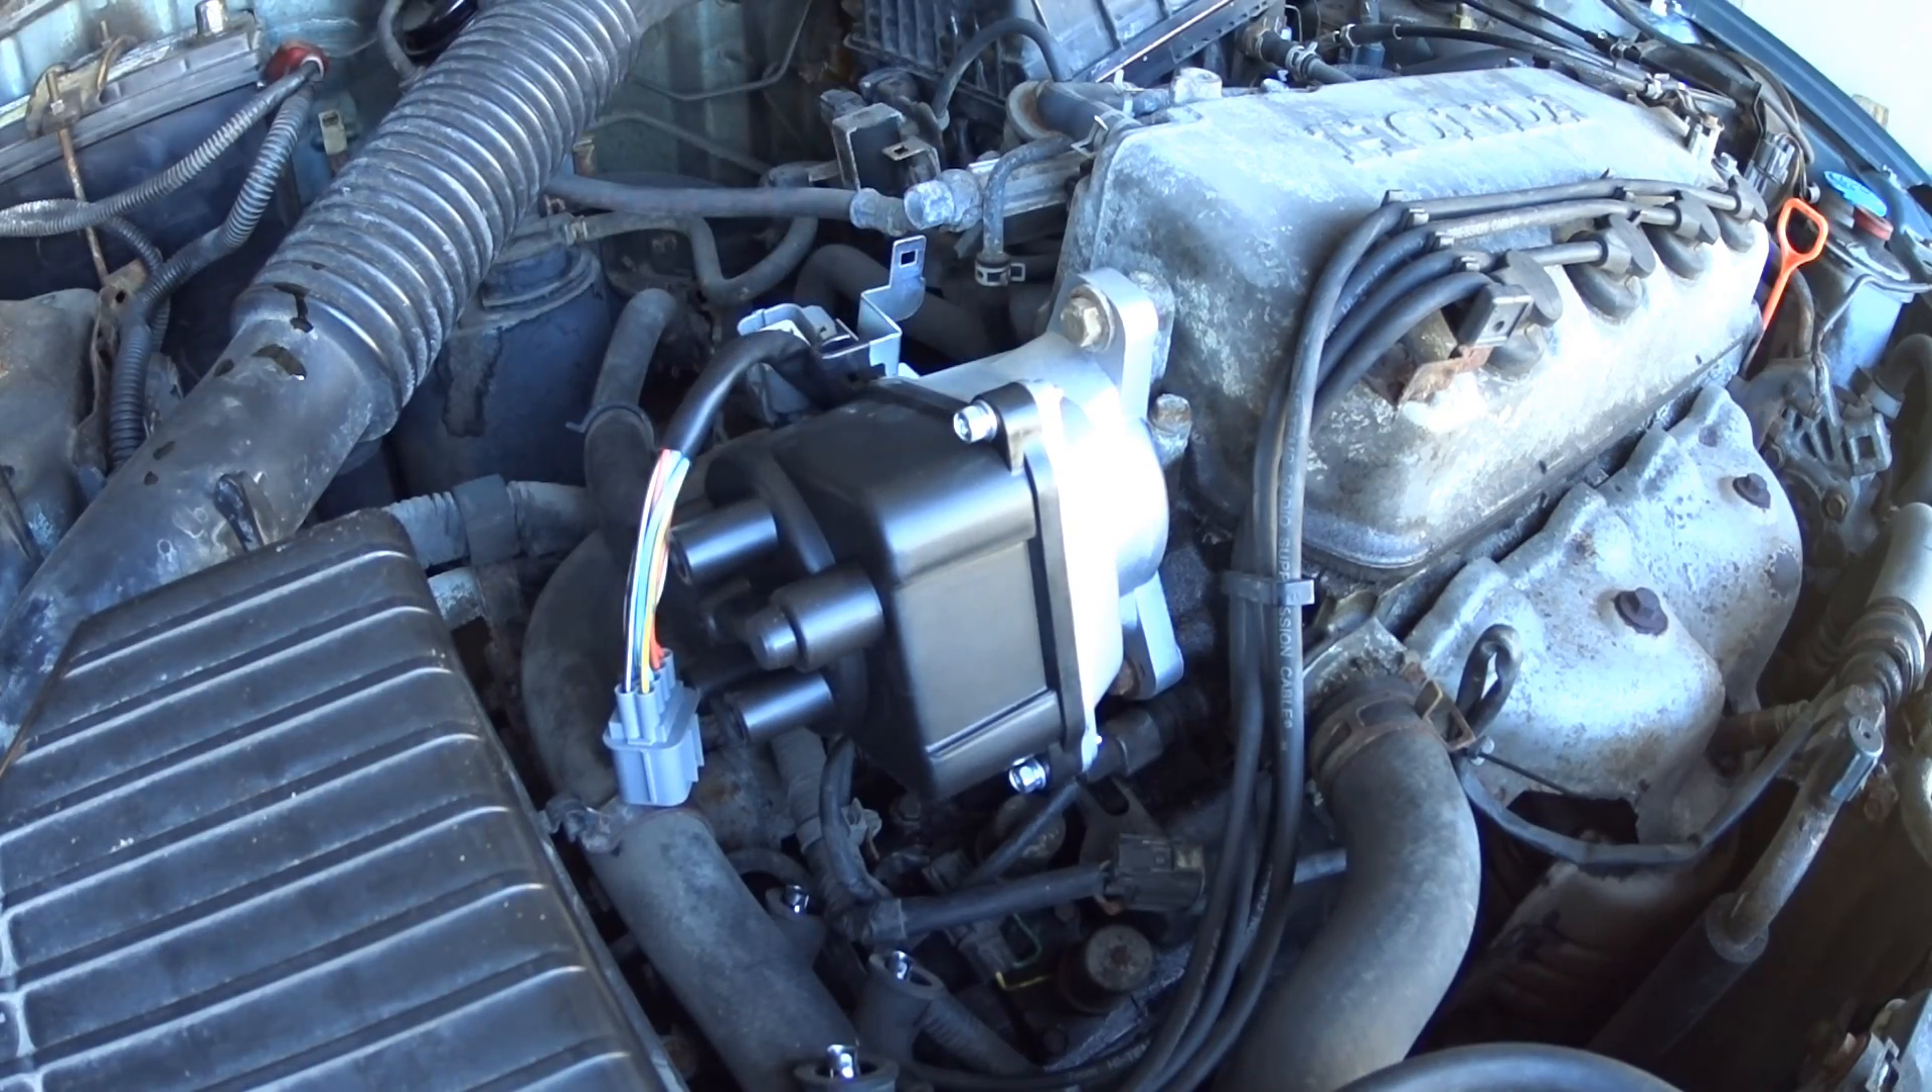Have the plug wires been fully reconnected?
No.